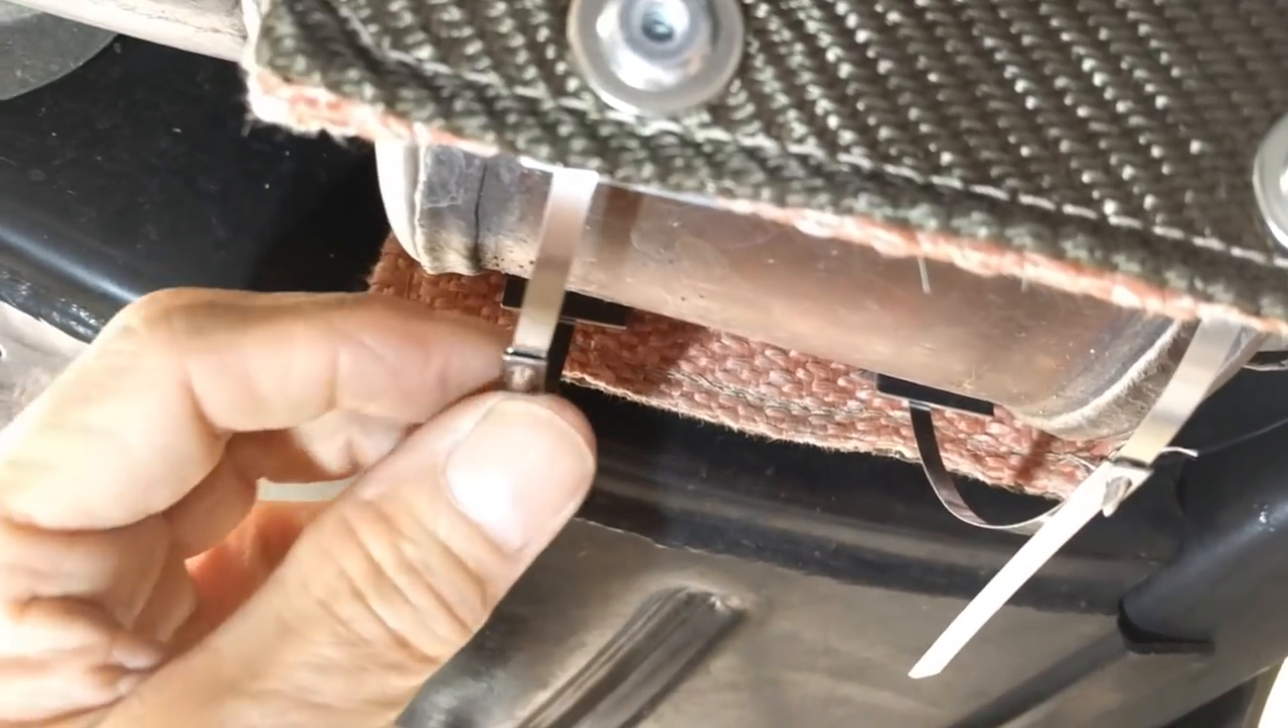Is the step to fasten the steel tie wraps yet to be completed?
Yes.